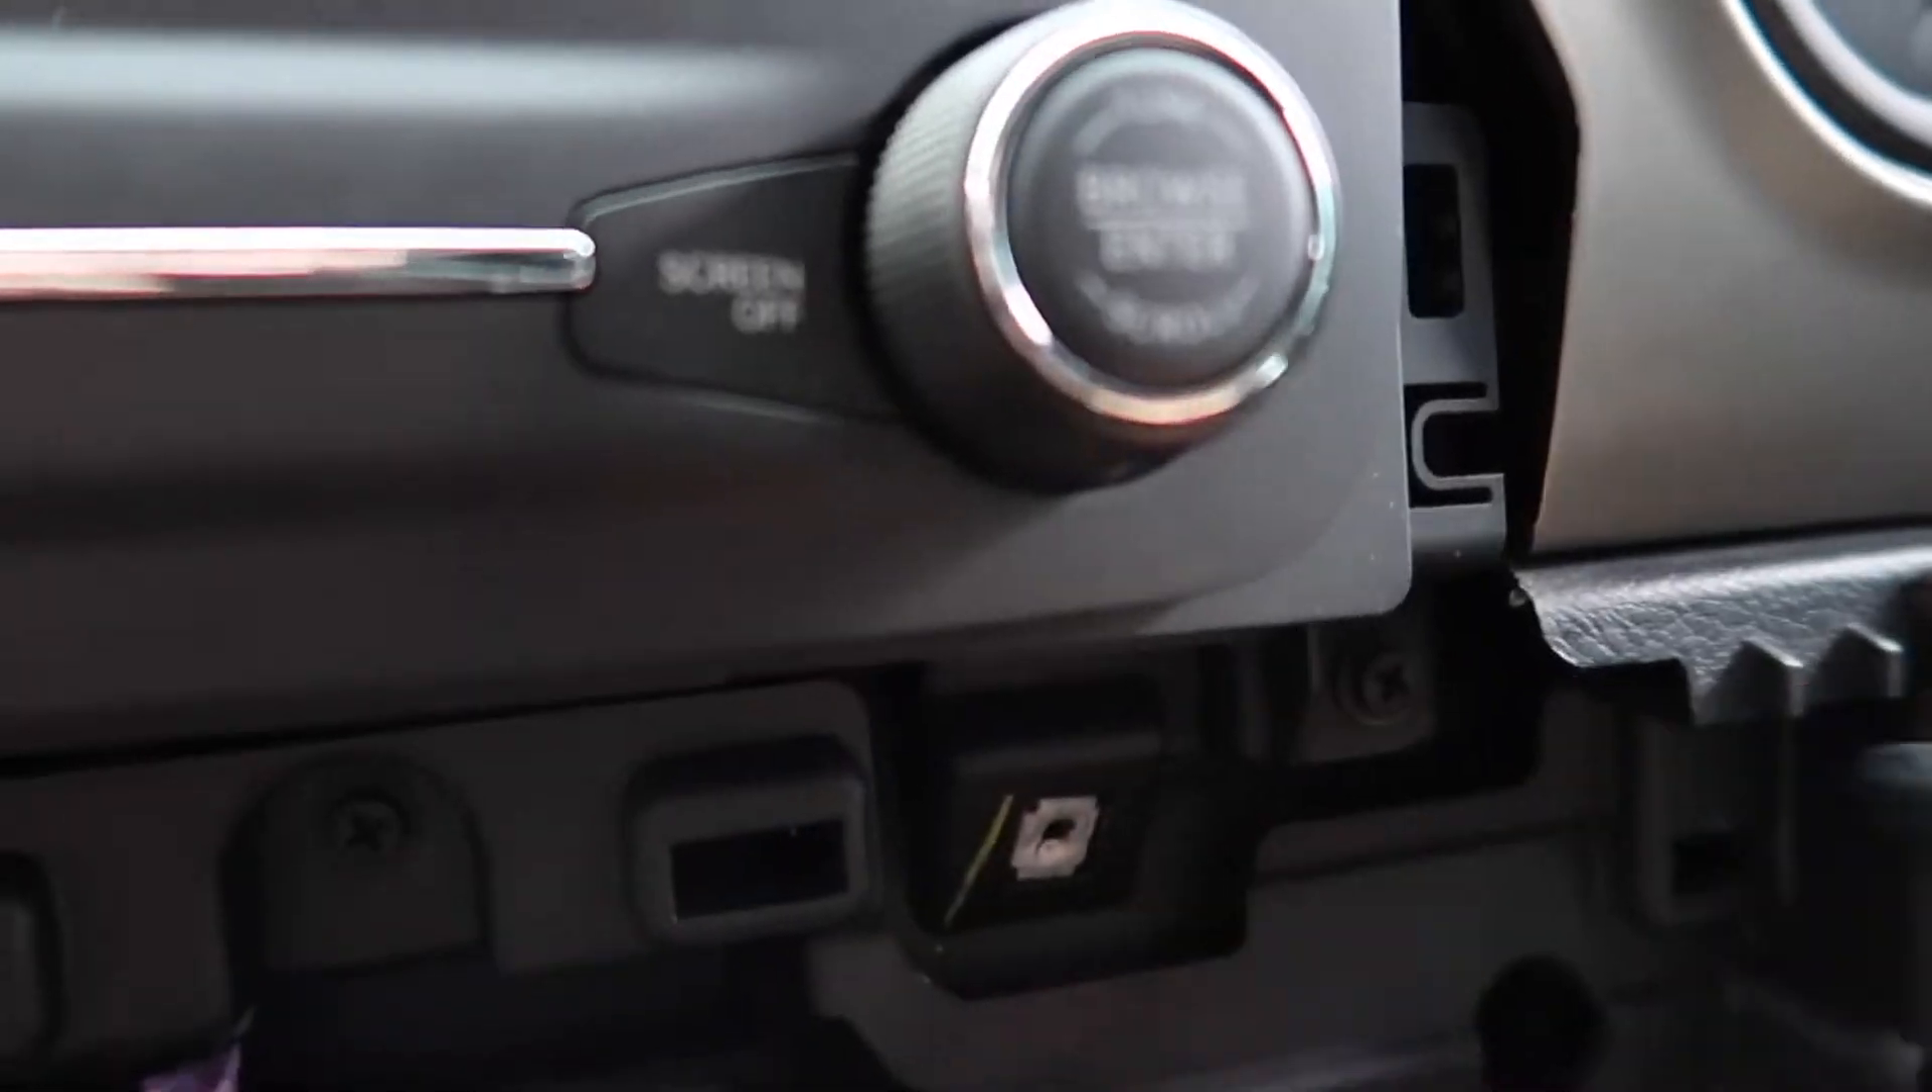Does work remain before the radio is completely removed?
Yes.